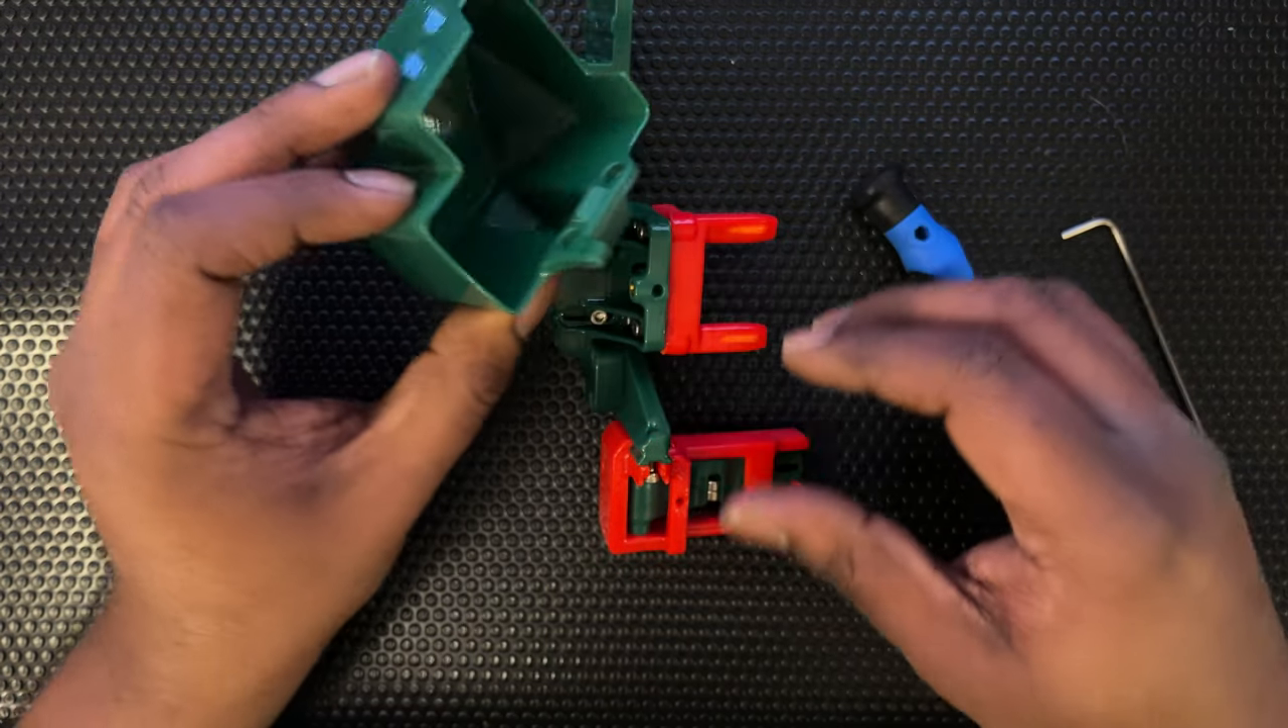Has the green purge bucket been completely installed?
No.